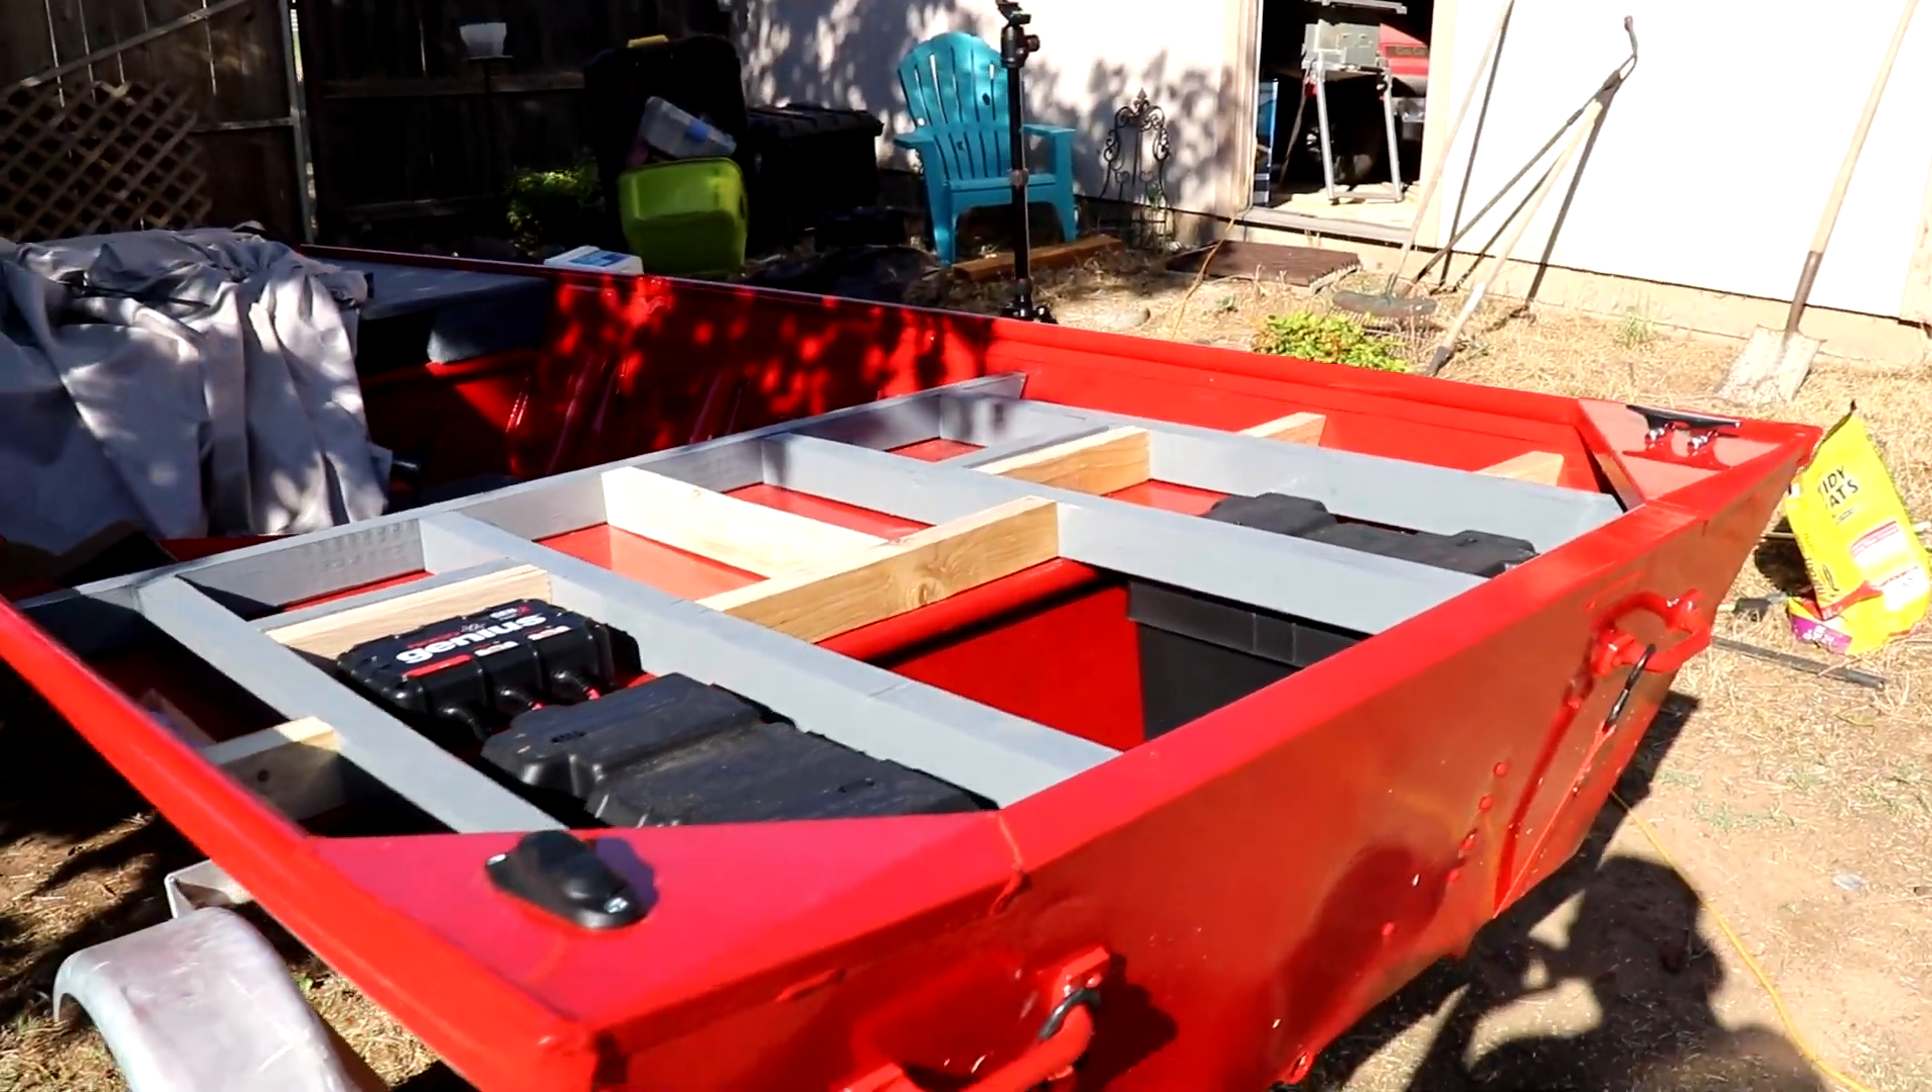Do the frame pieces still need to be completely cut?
No.